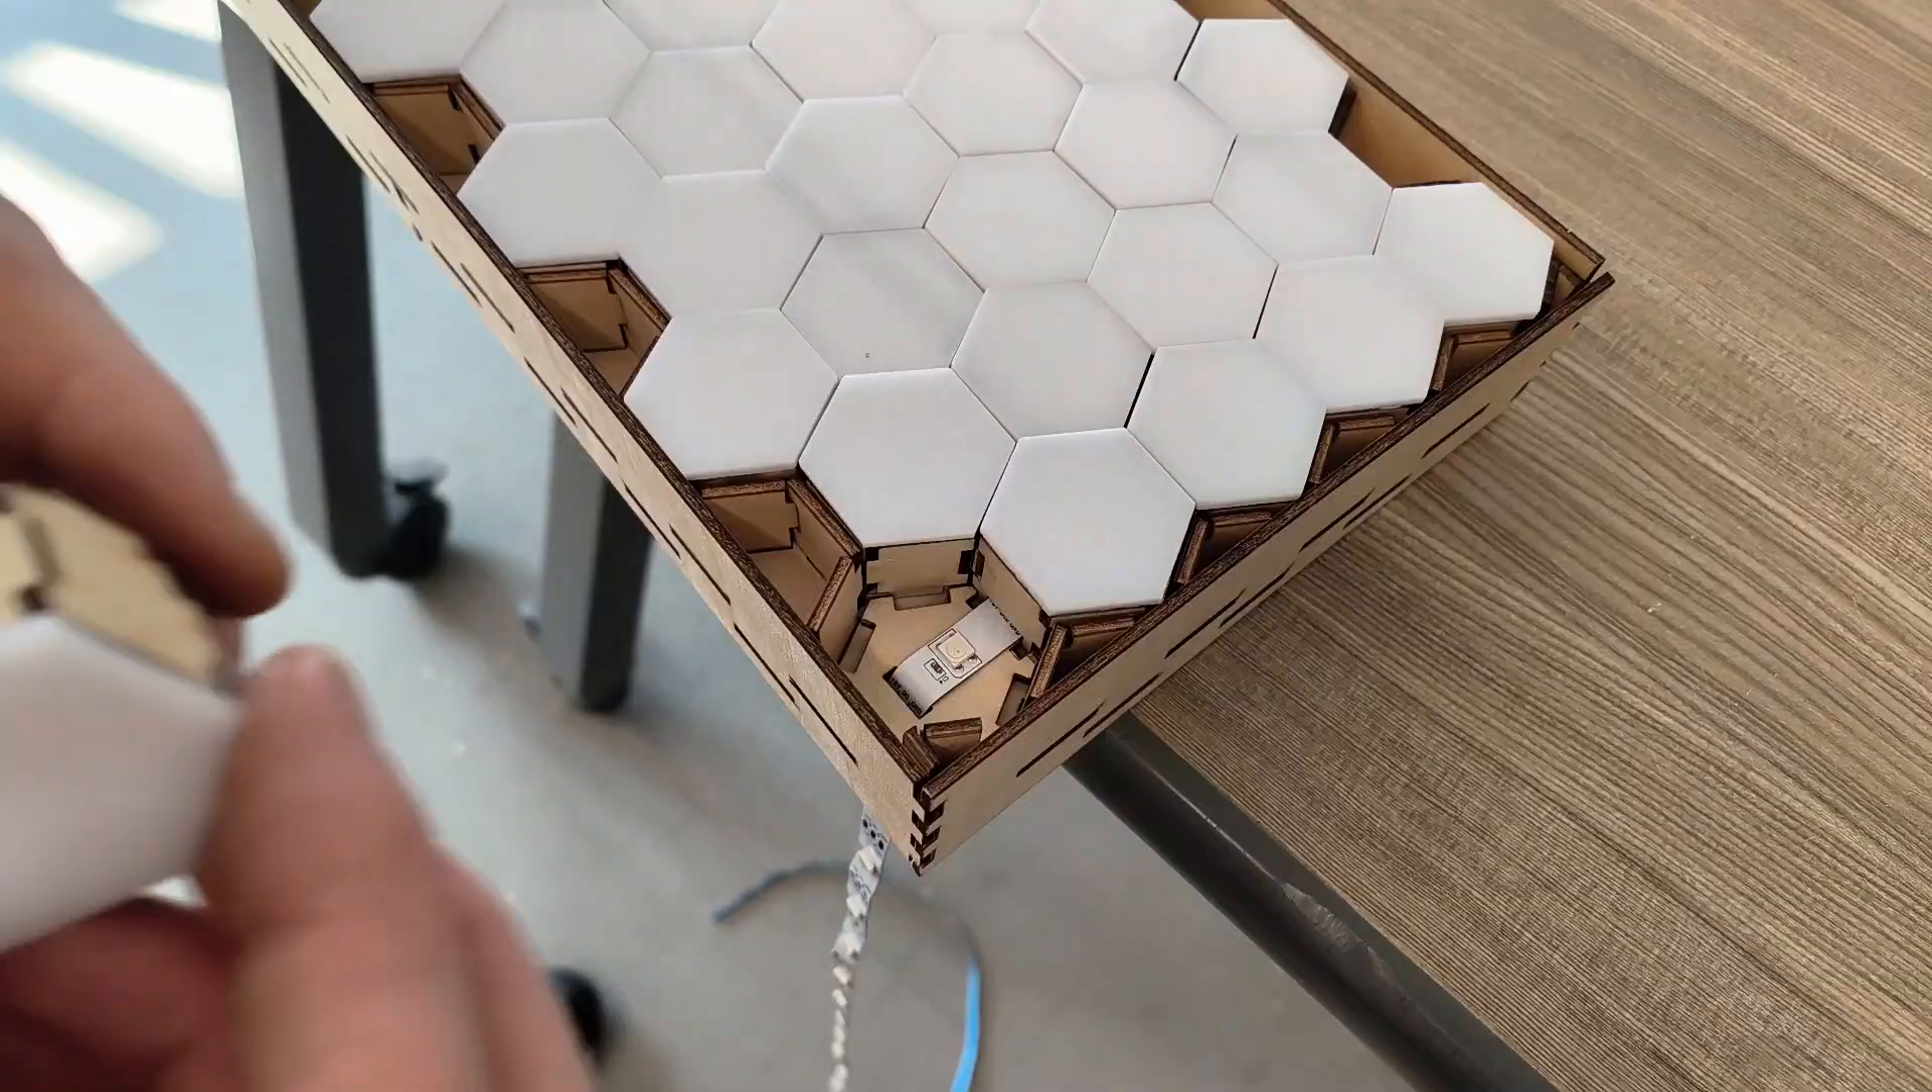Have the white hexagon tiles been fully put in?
No.